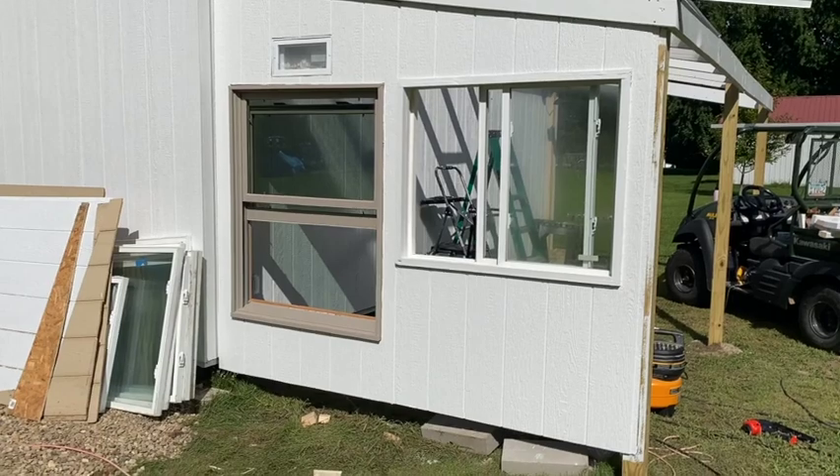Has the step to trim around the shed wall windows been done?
No.